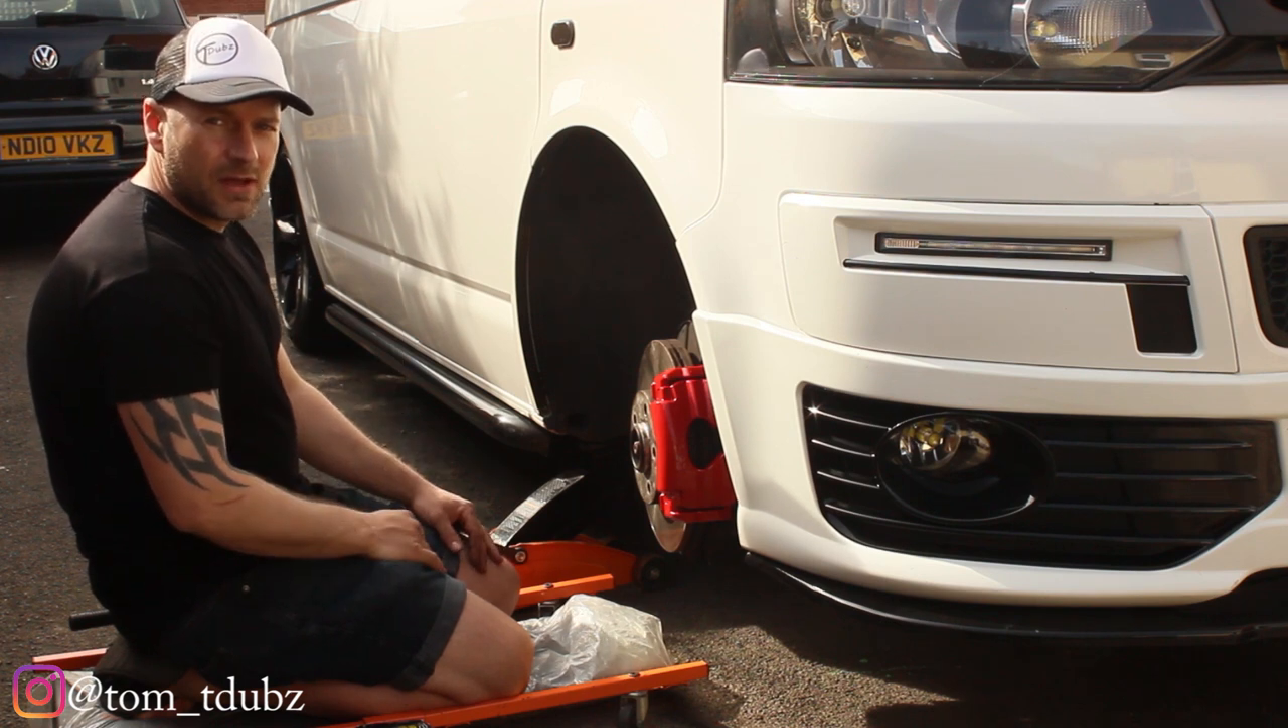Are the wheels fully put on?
No.